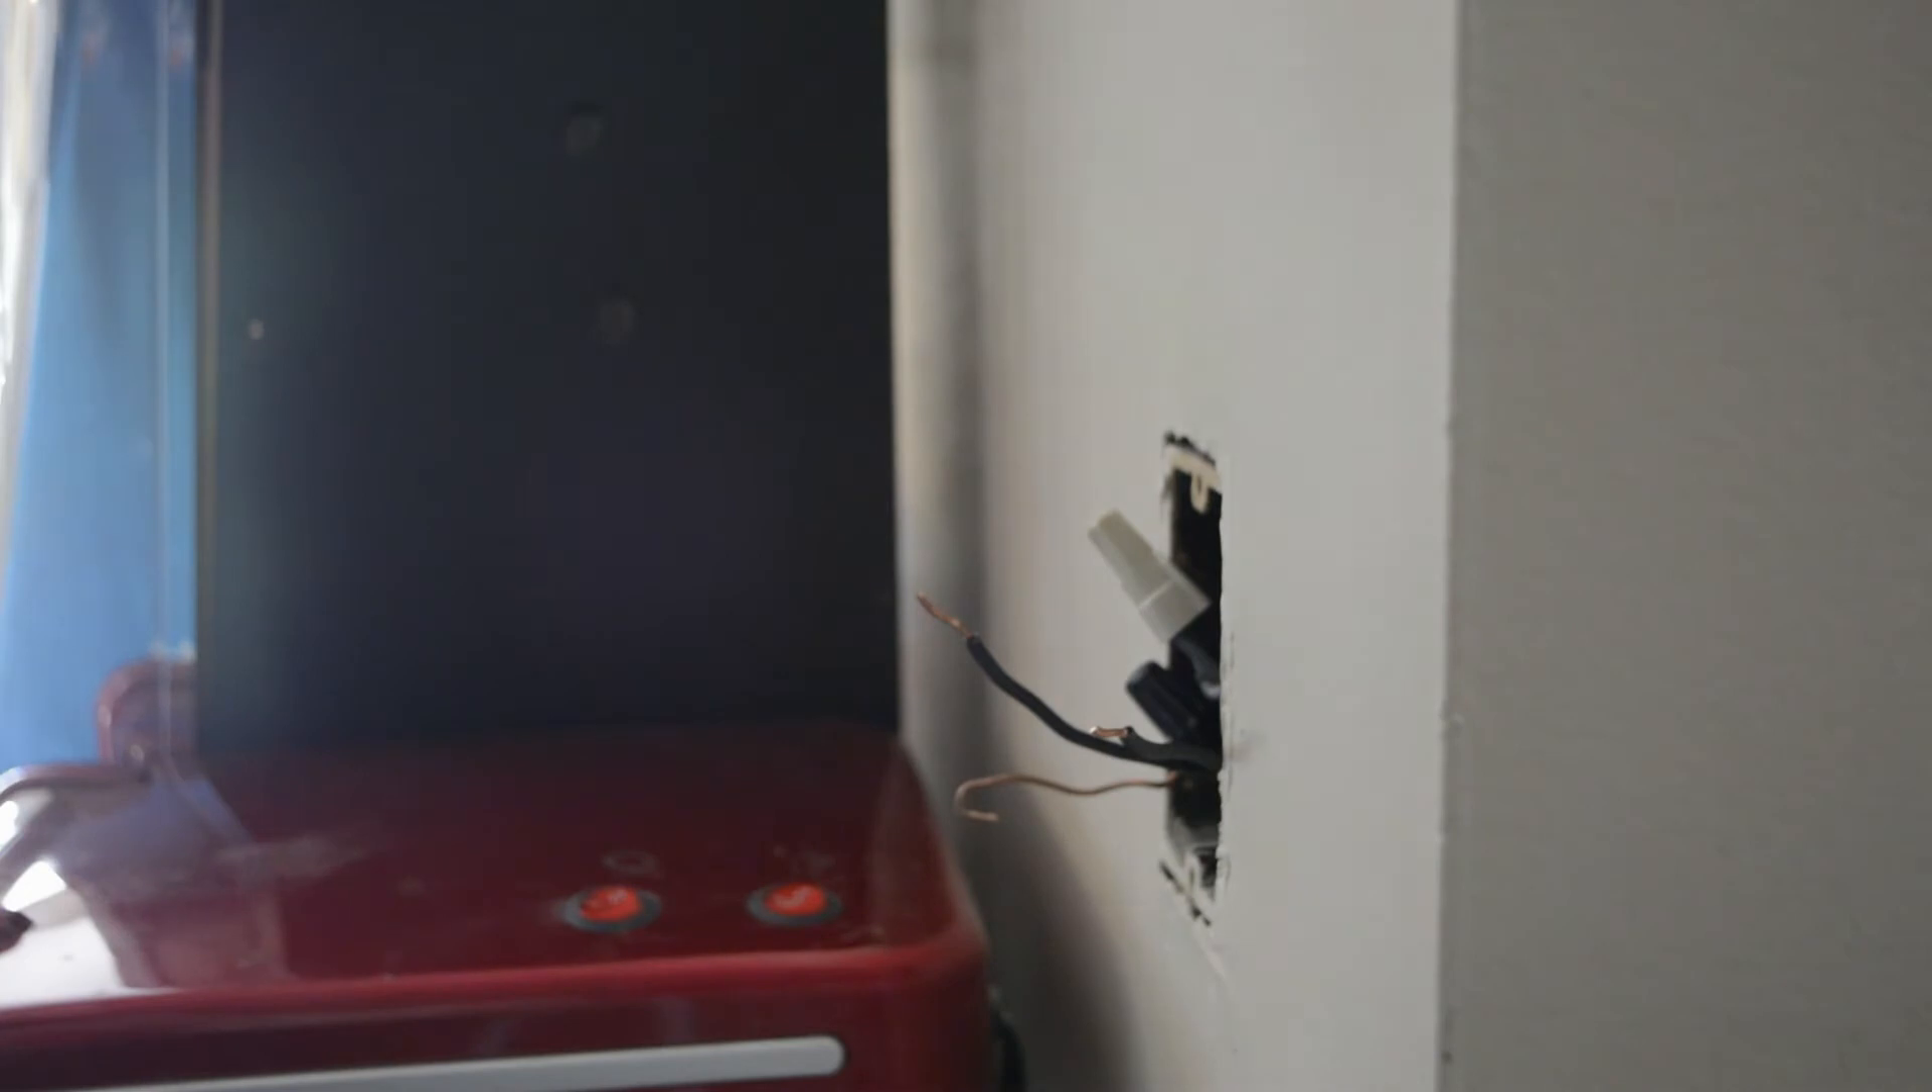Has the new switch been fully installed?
No.